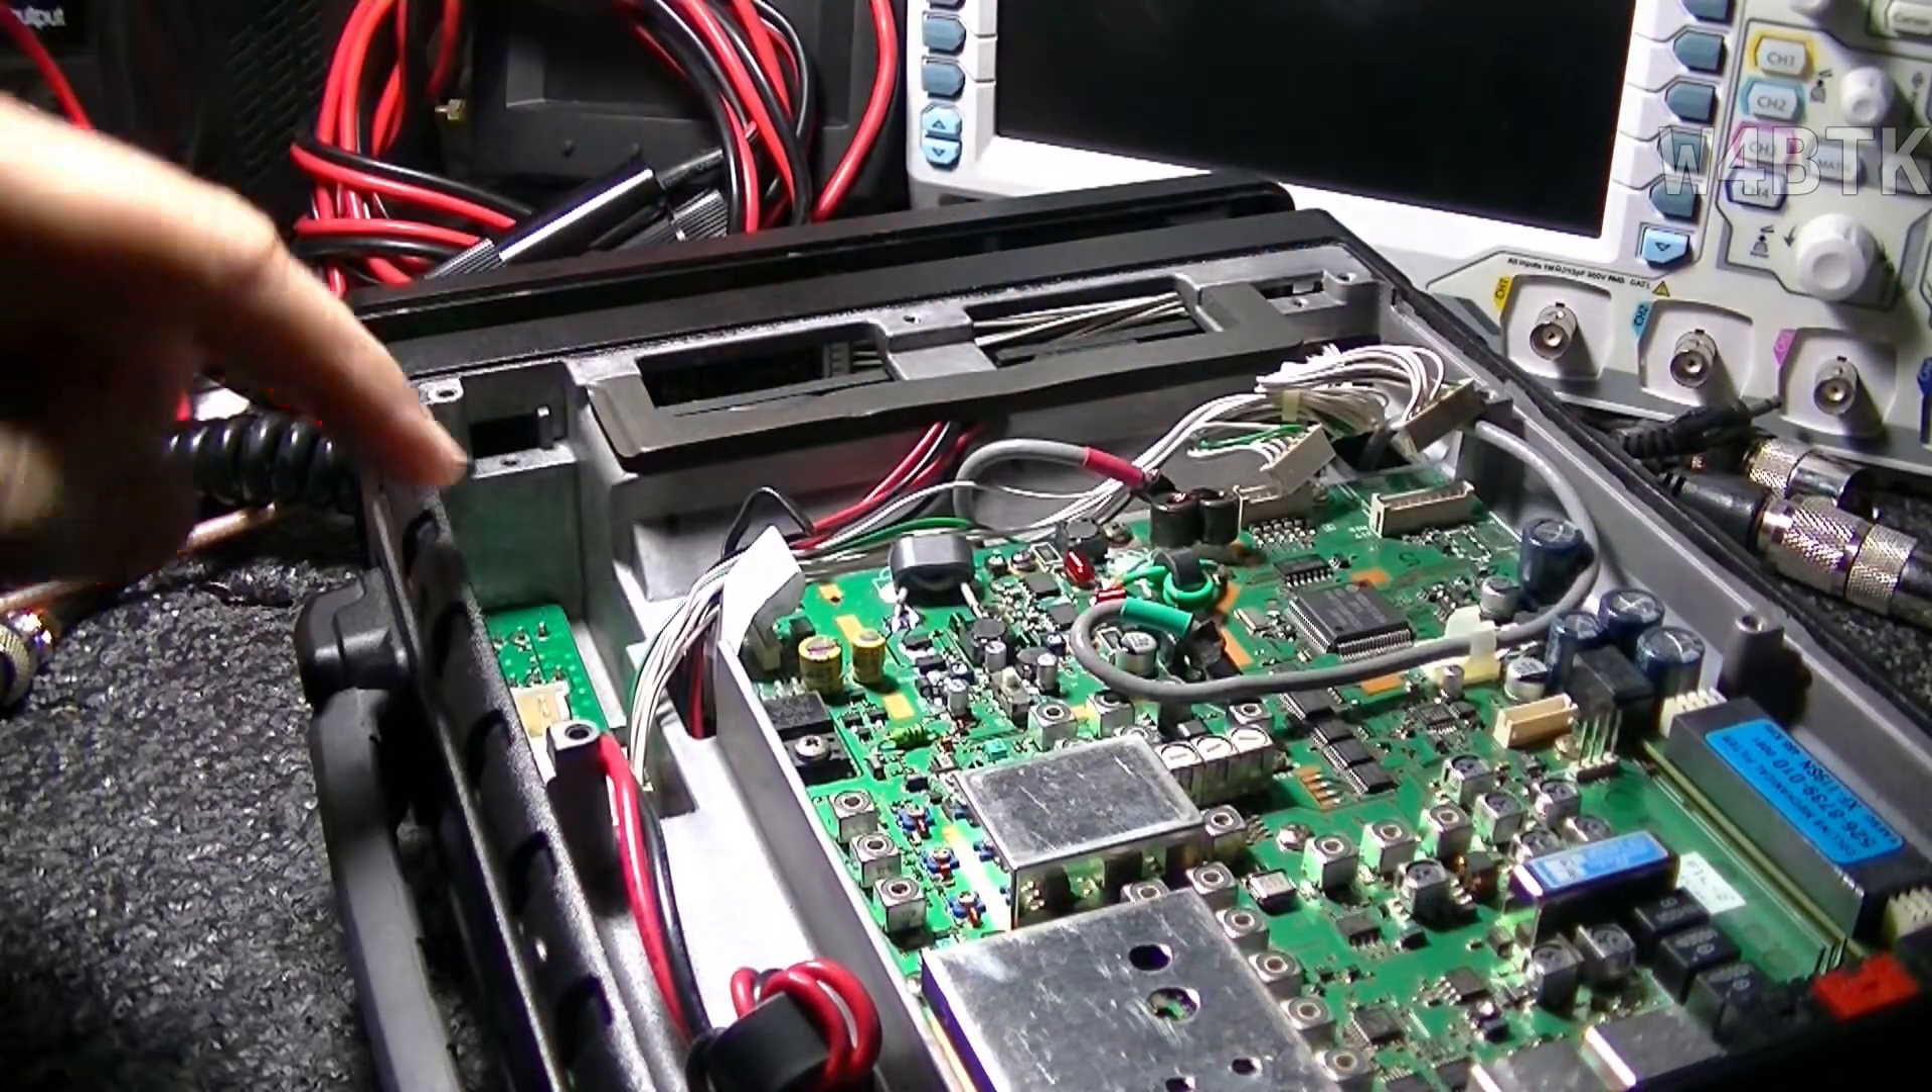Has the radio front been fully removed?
No.